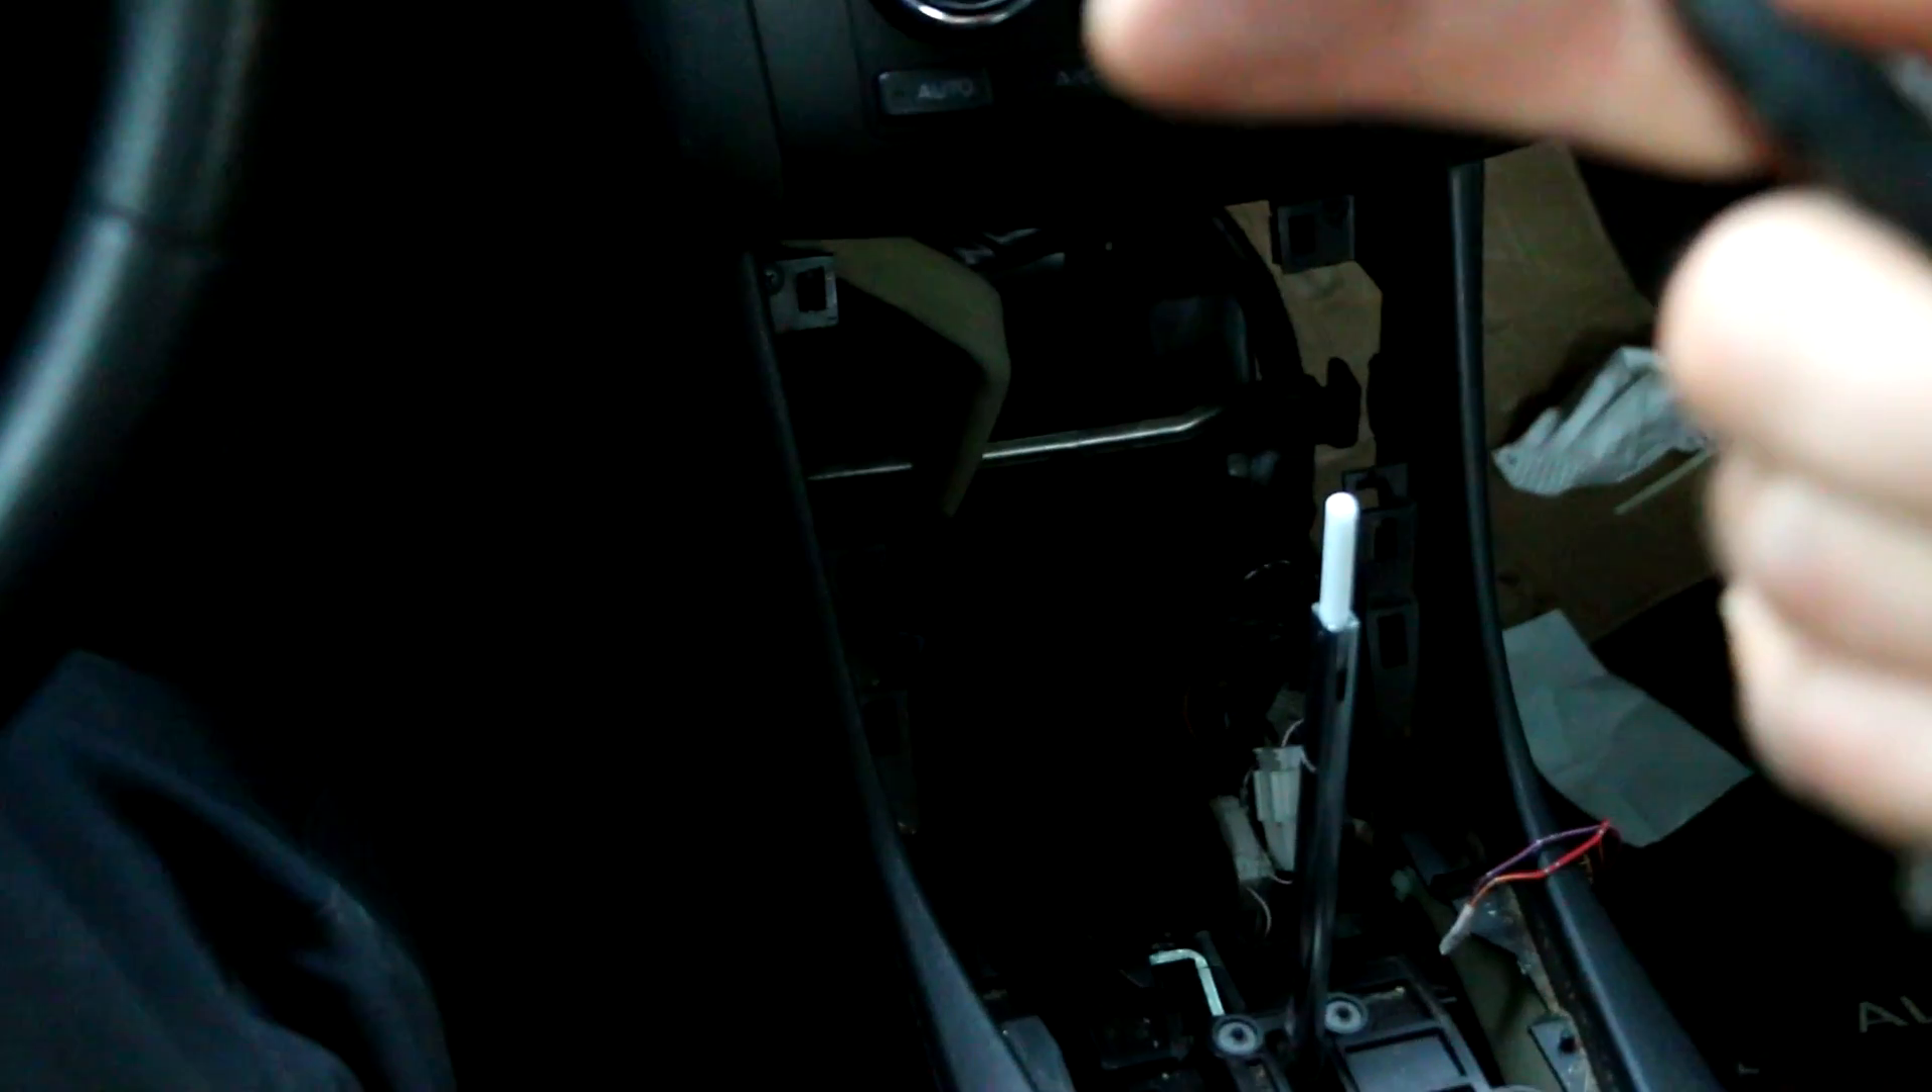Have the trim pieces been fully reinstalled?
No.